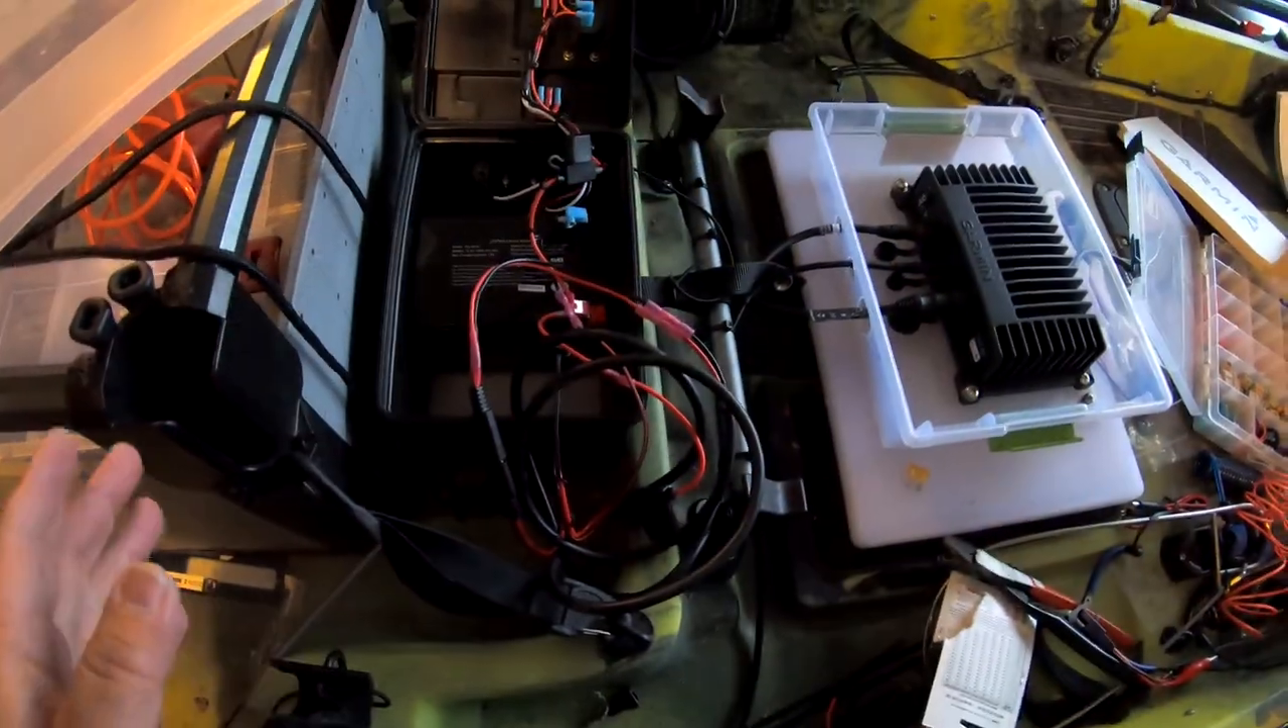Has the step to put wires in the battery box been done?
No.